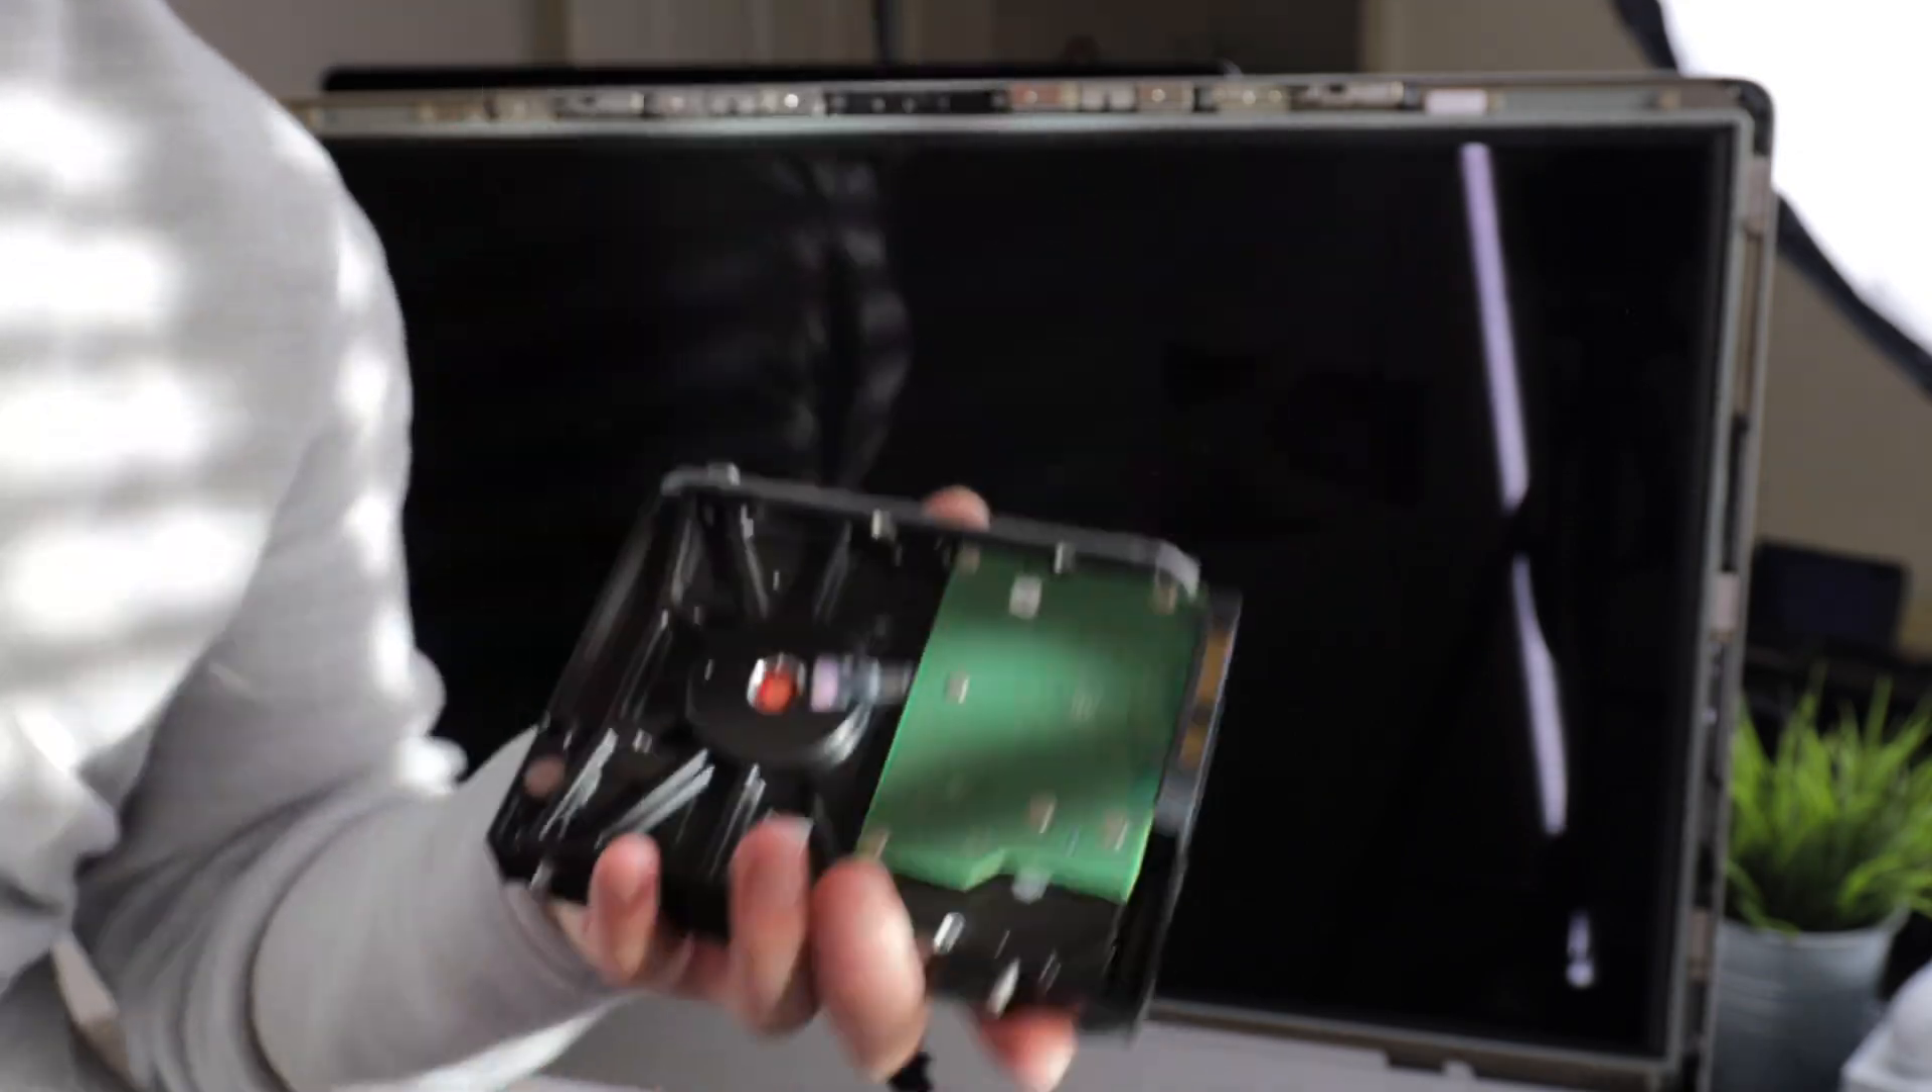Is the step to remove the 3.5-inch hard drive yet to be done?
No.